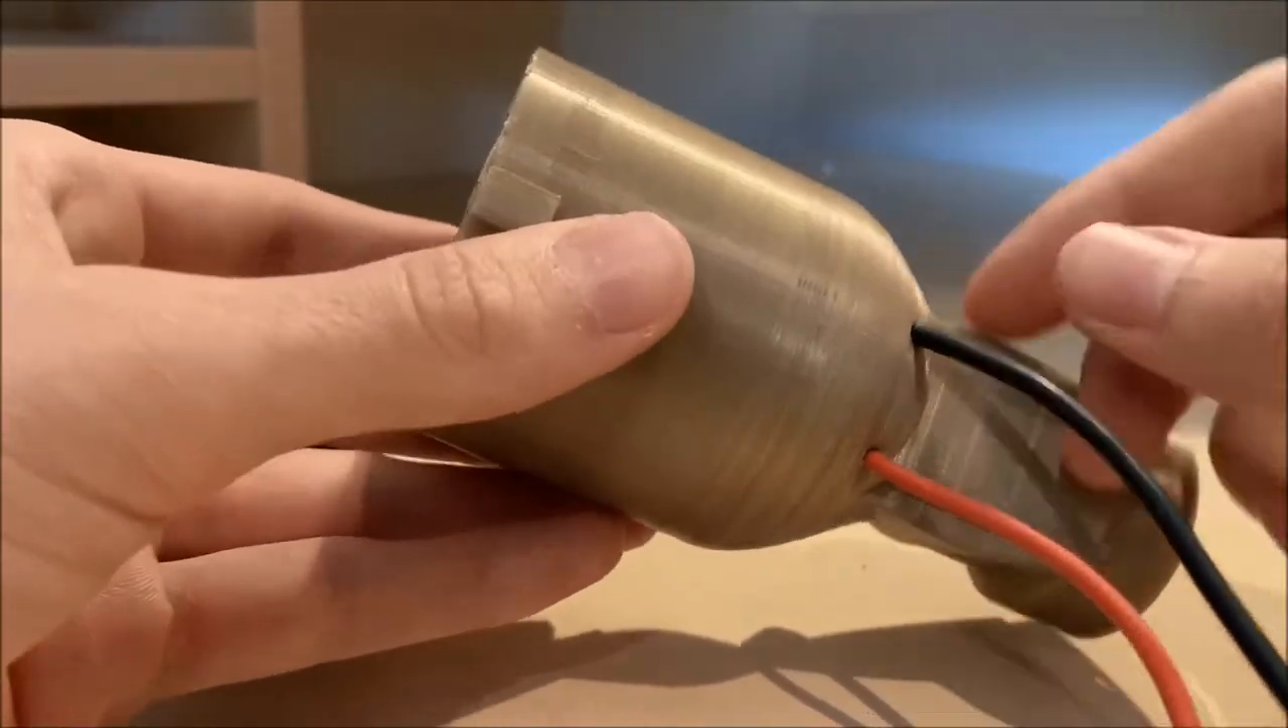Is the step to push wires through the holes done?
Yes.